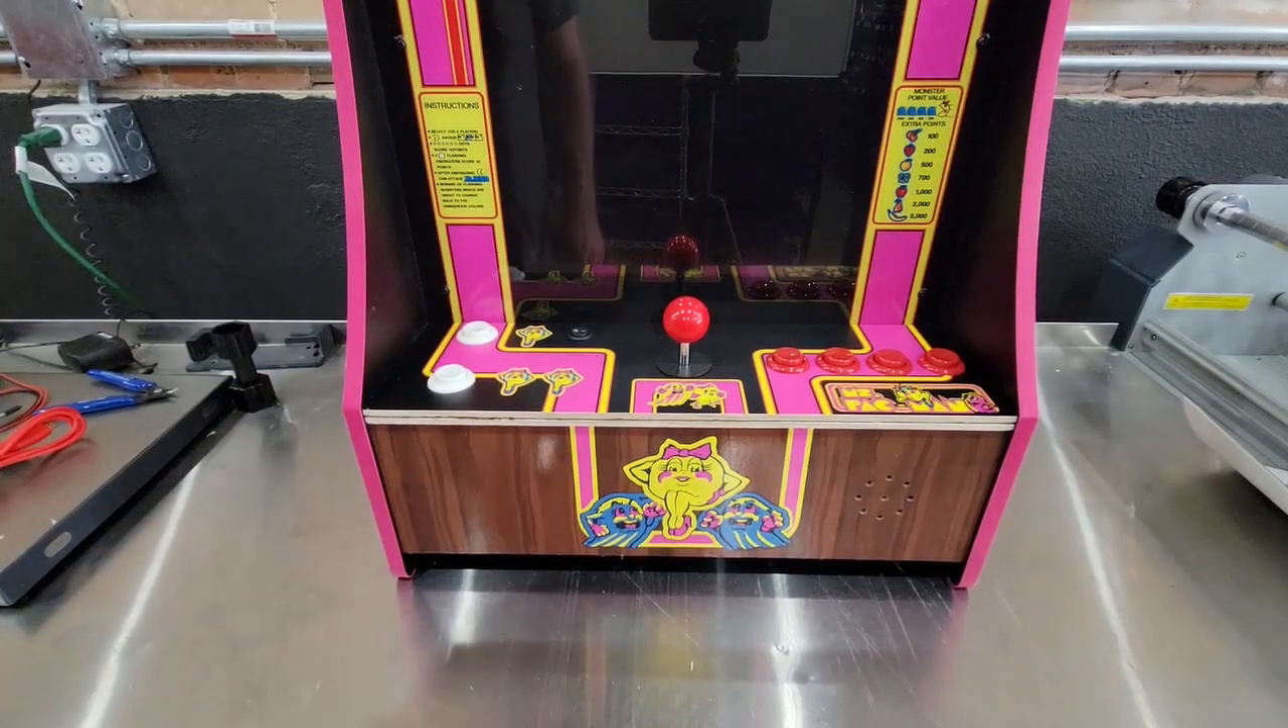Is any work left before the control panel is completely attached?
No.